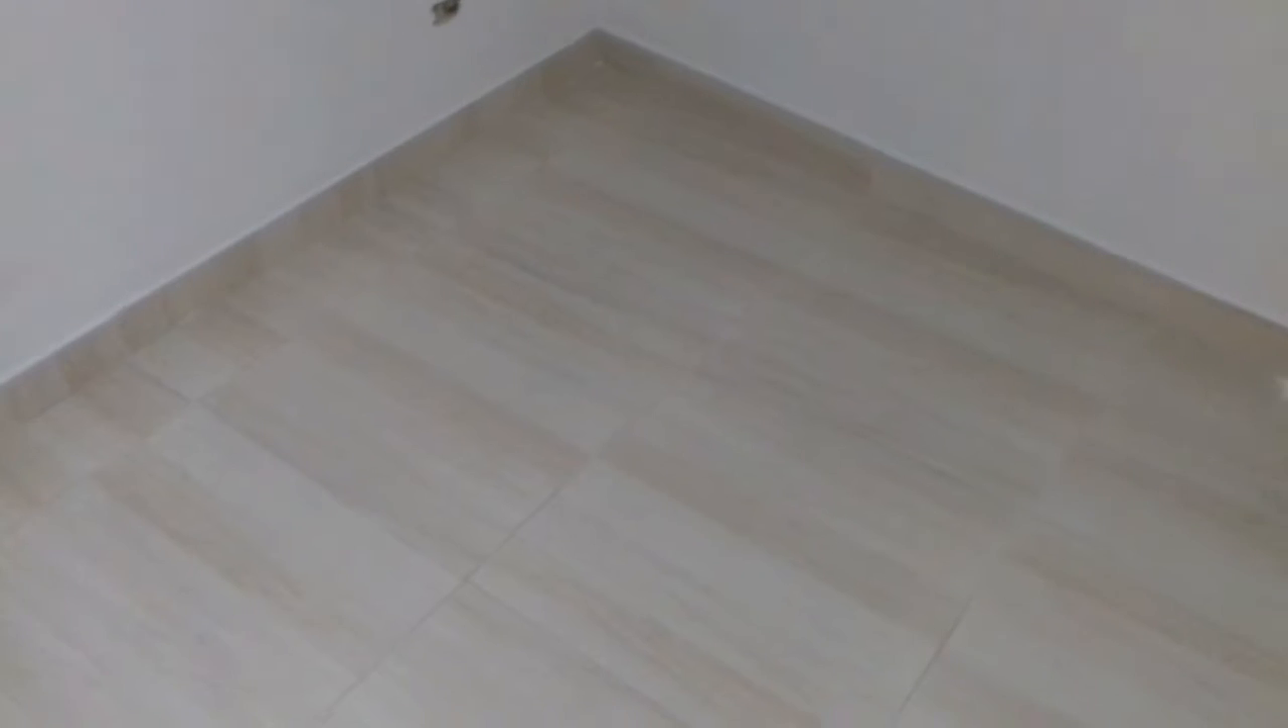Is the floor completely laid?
Yes.